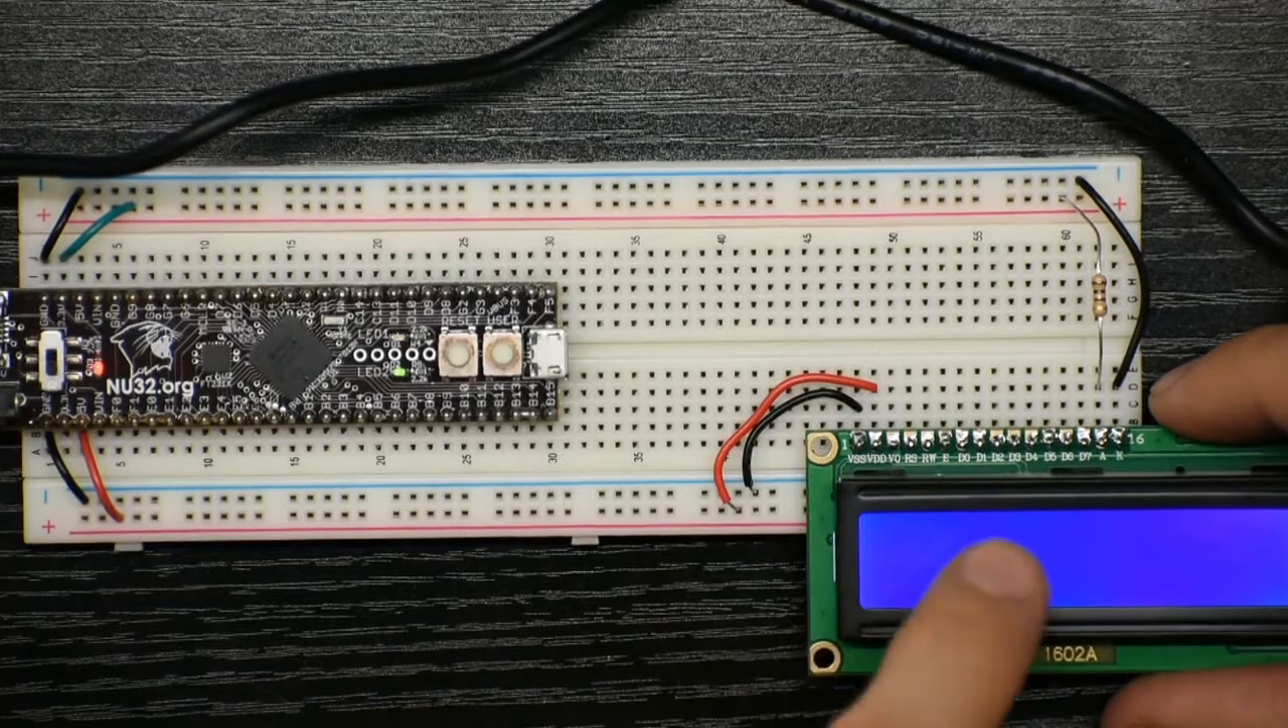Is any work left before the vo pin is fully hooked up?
Yes.